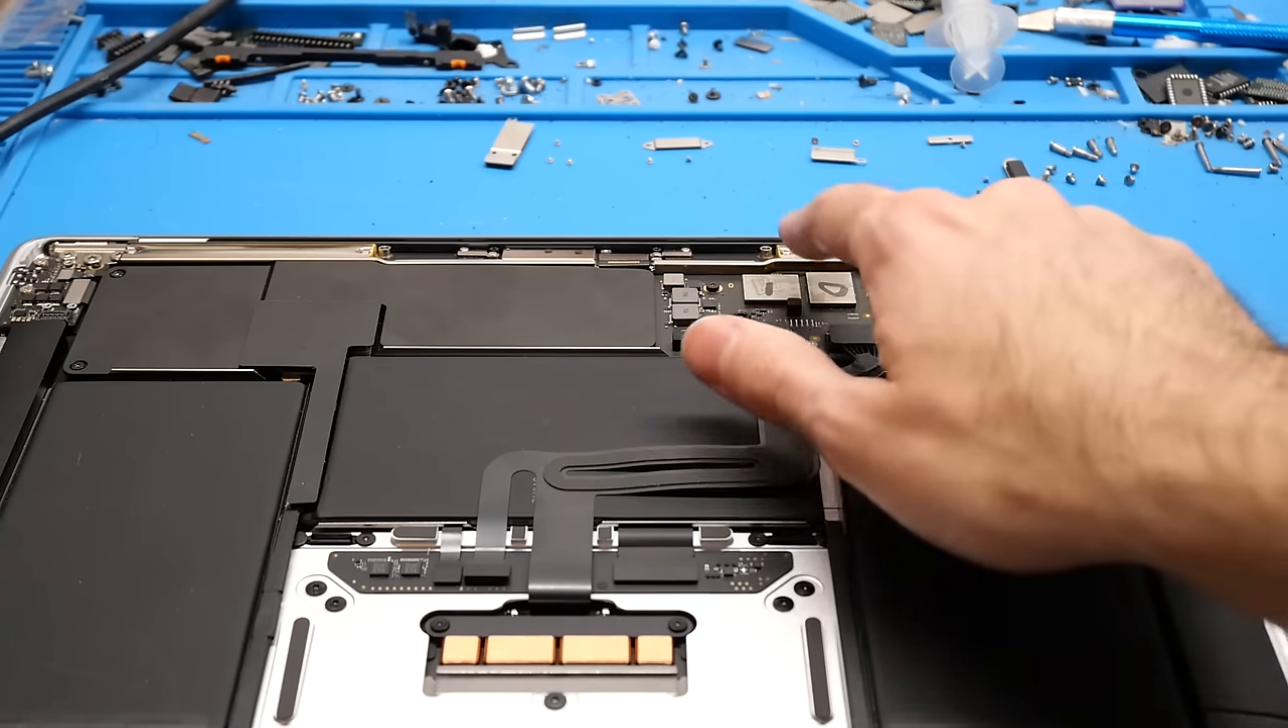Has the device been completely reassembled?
No.